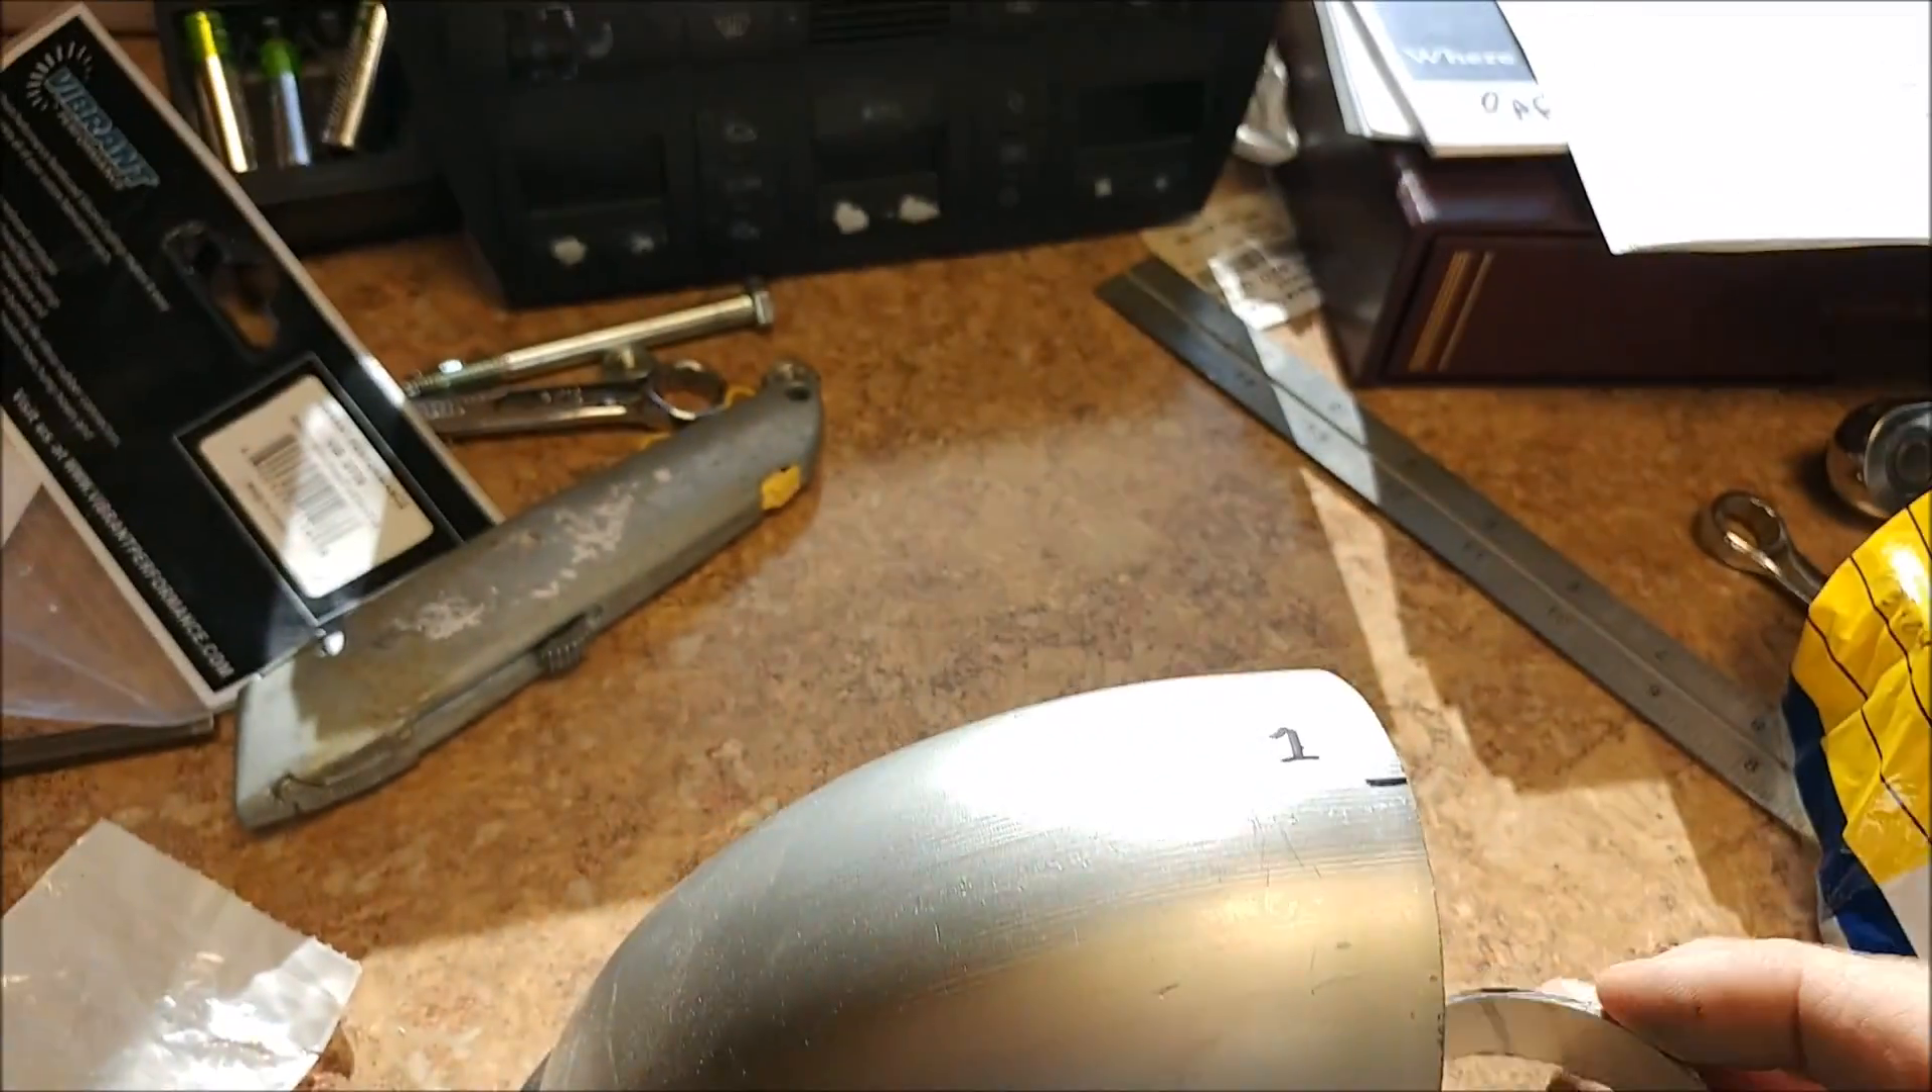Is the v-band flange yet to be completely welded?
Yes.